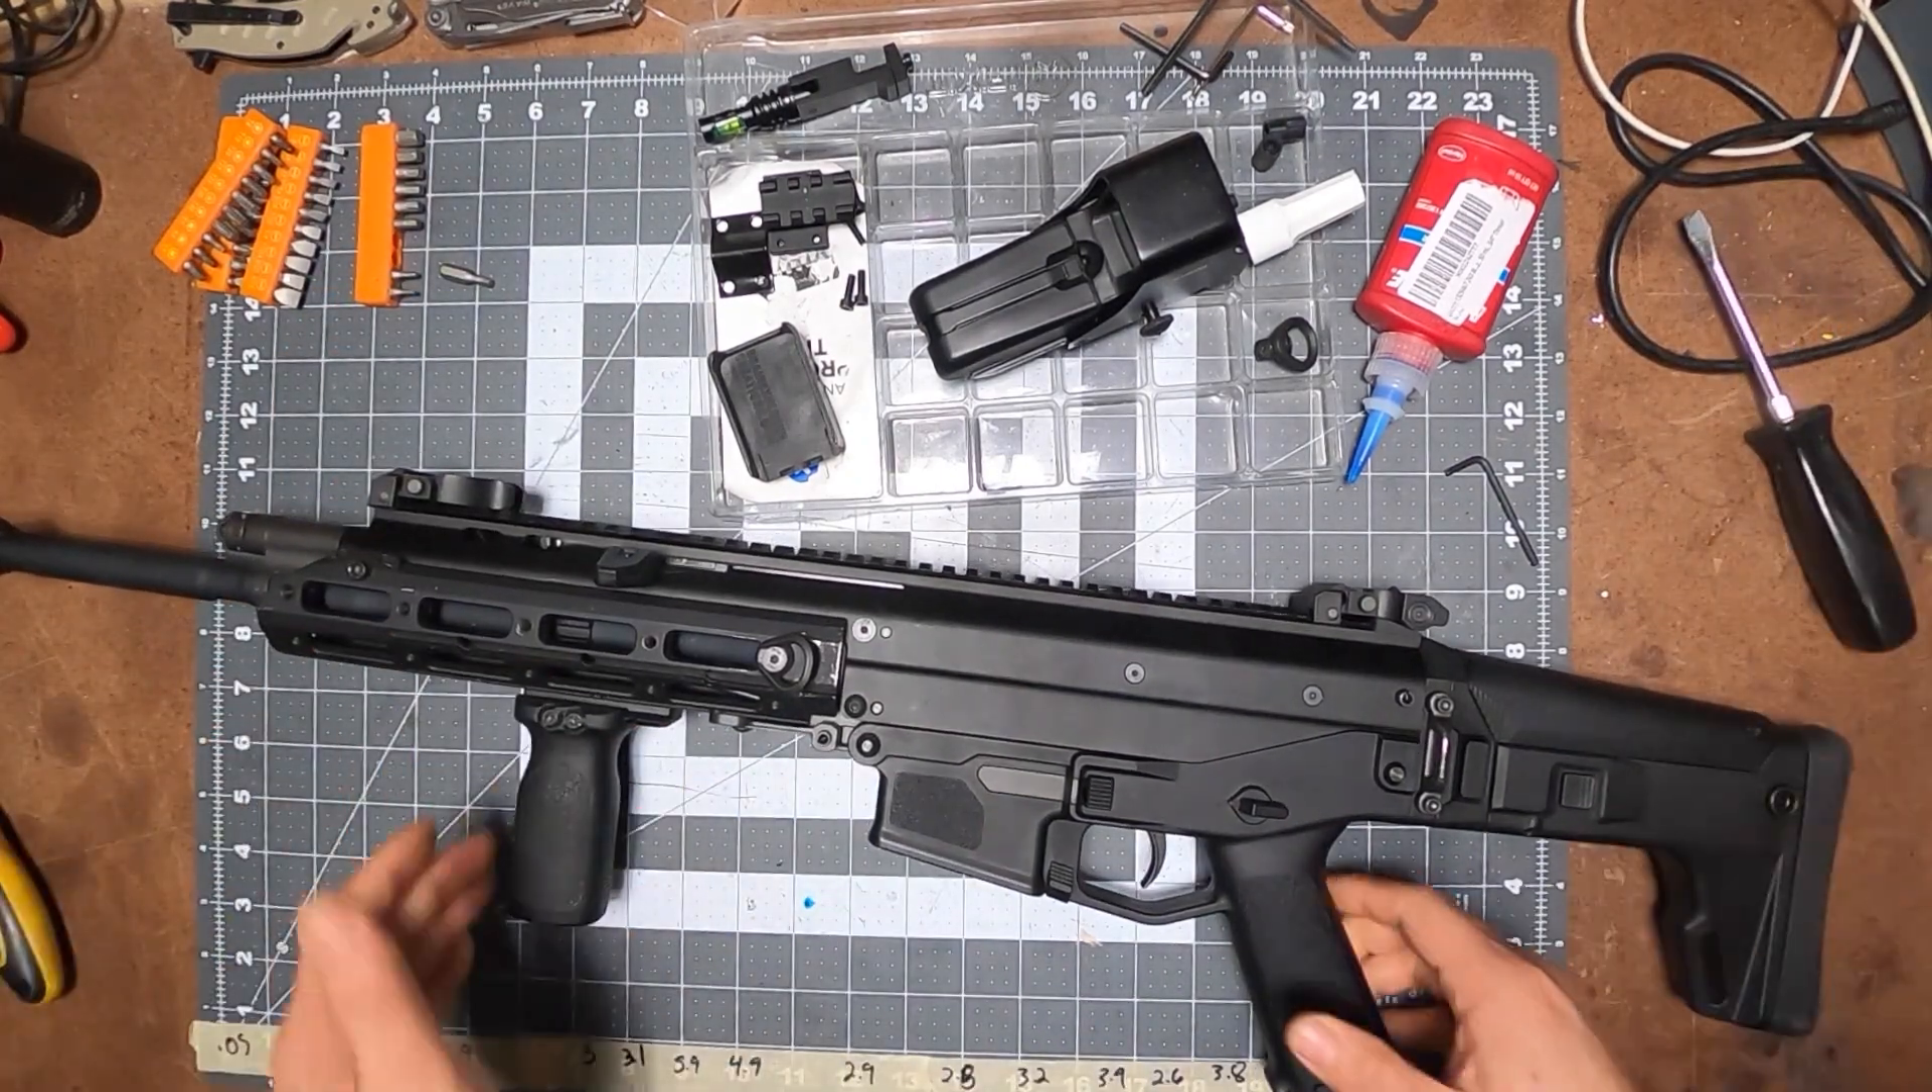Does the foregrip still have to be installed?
No.